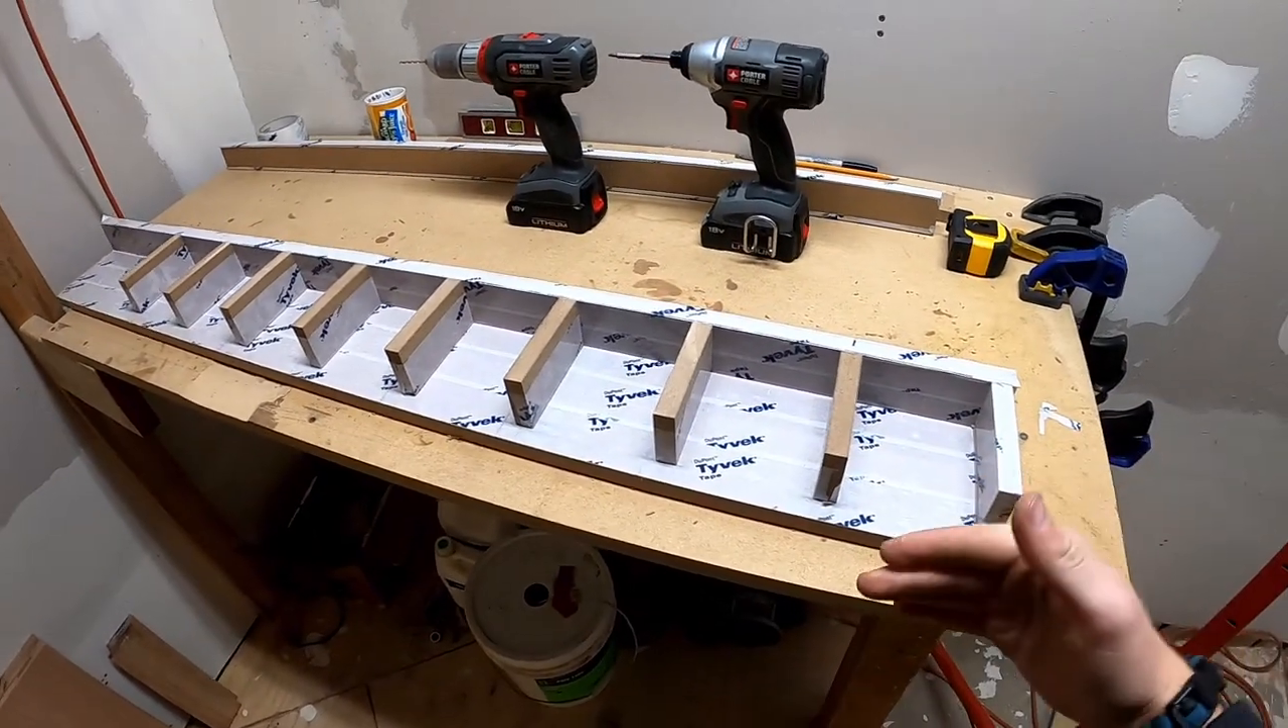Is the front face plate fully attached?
No.